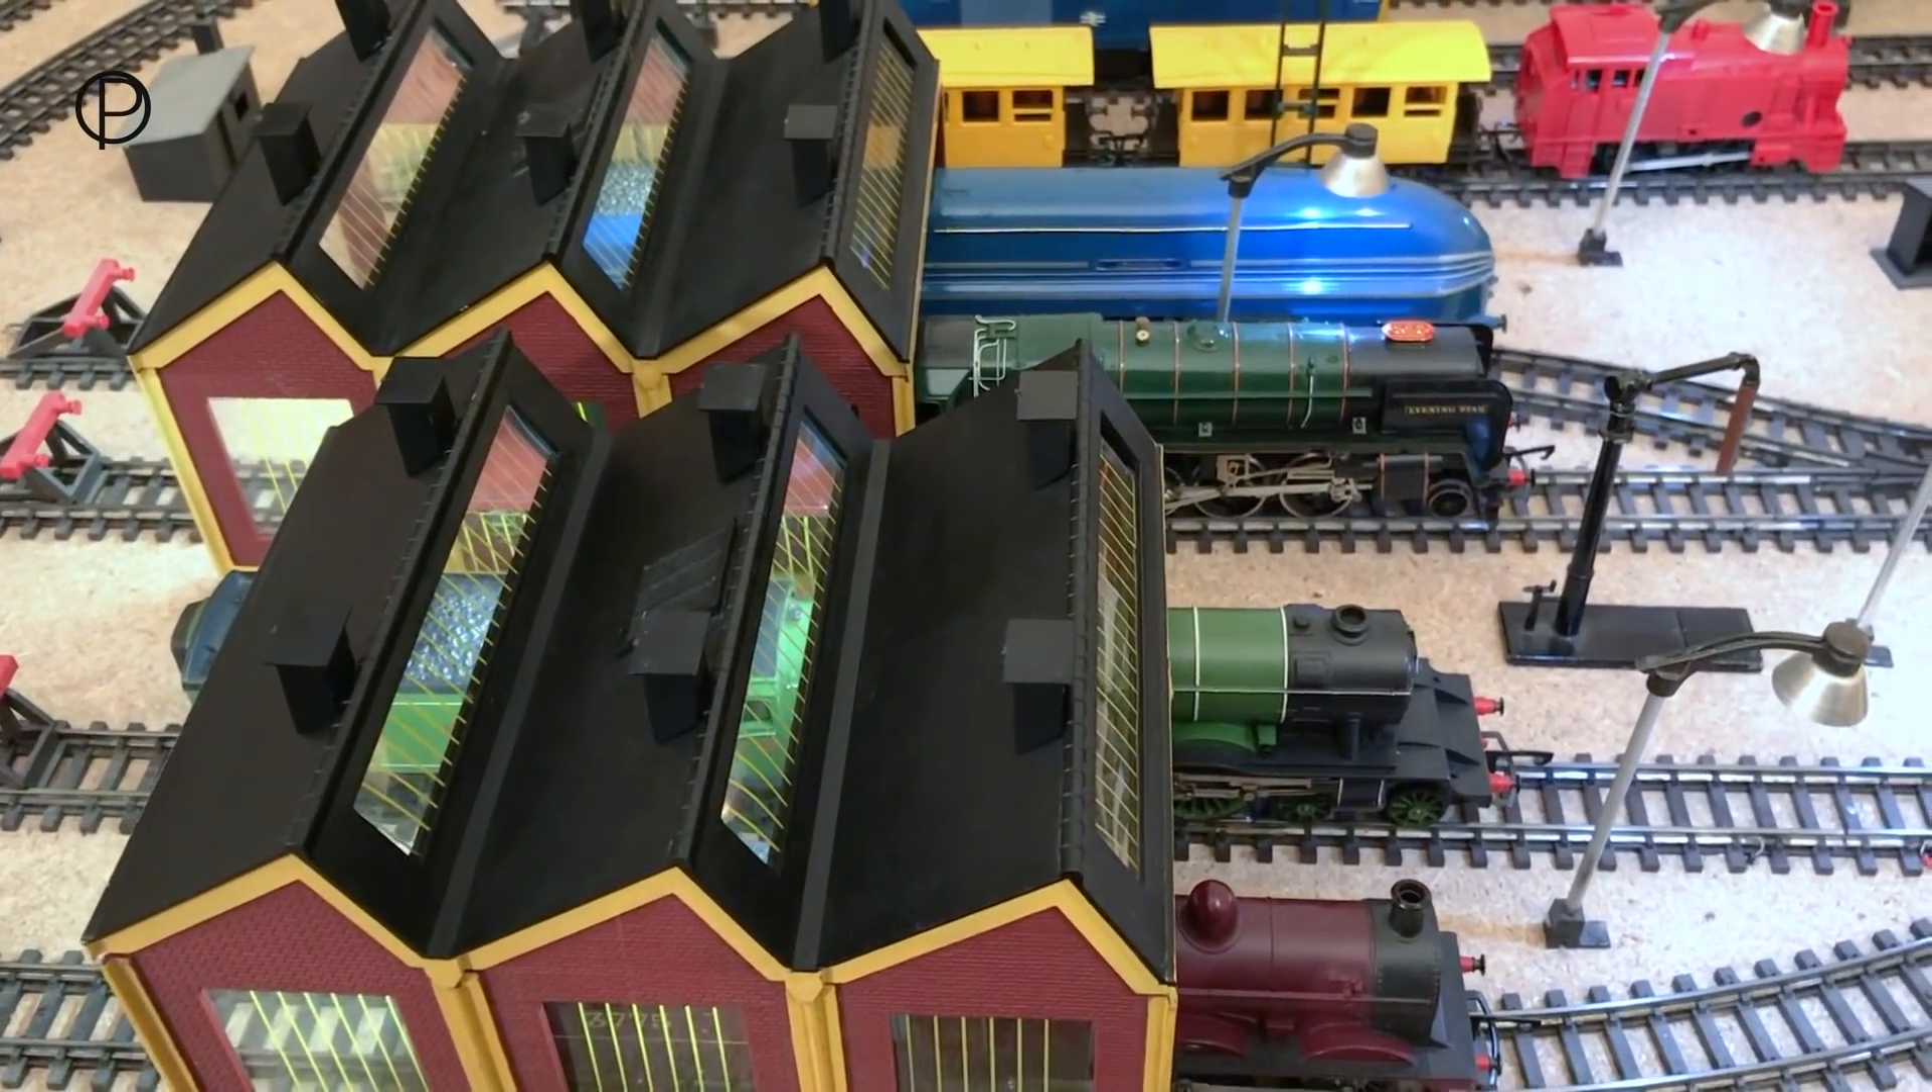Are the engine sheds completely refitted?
Yes.